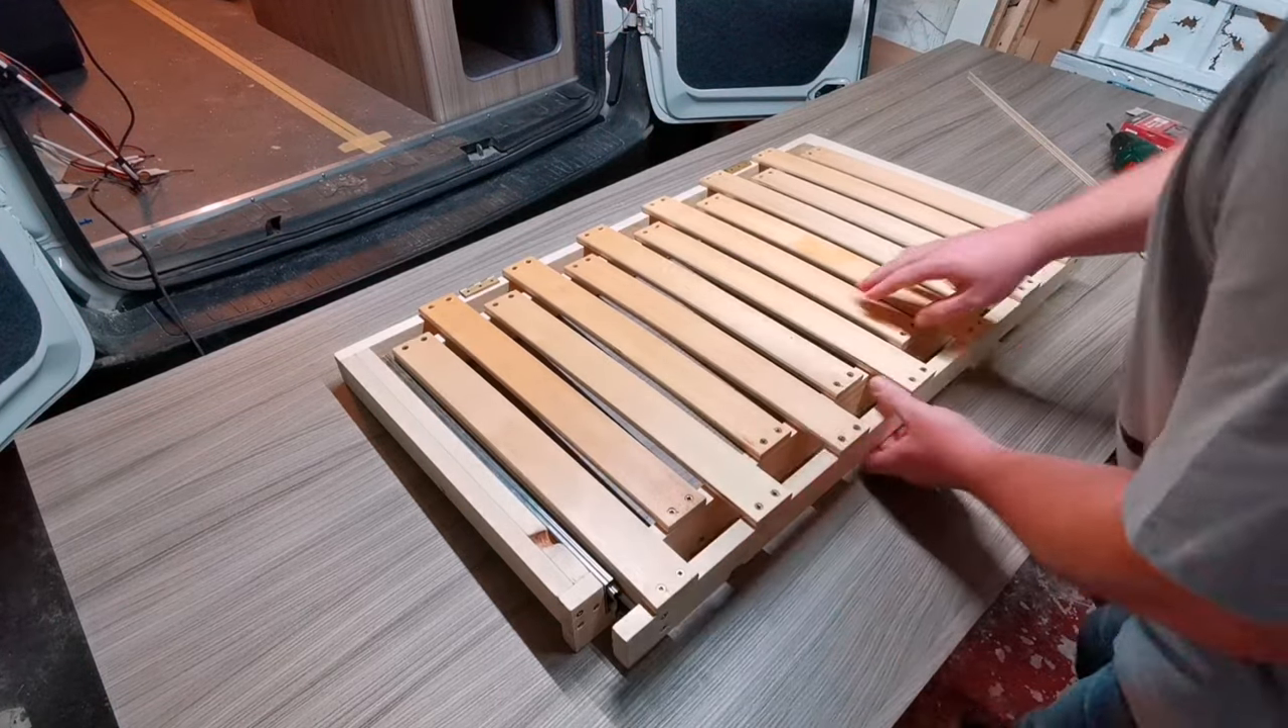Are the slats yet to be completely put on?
No.